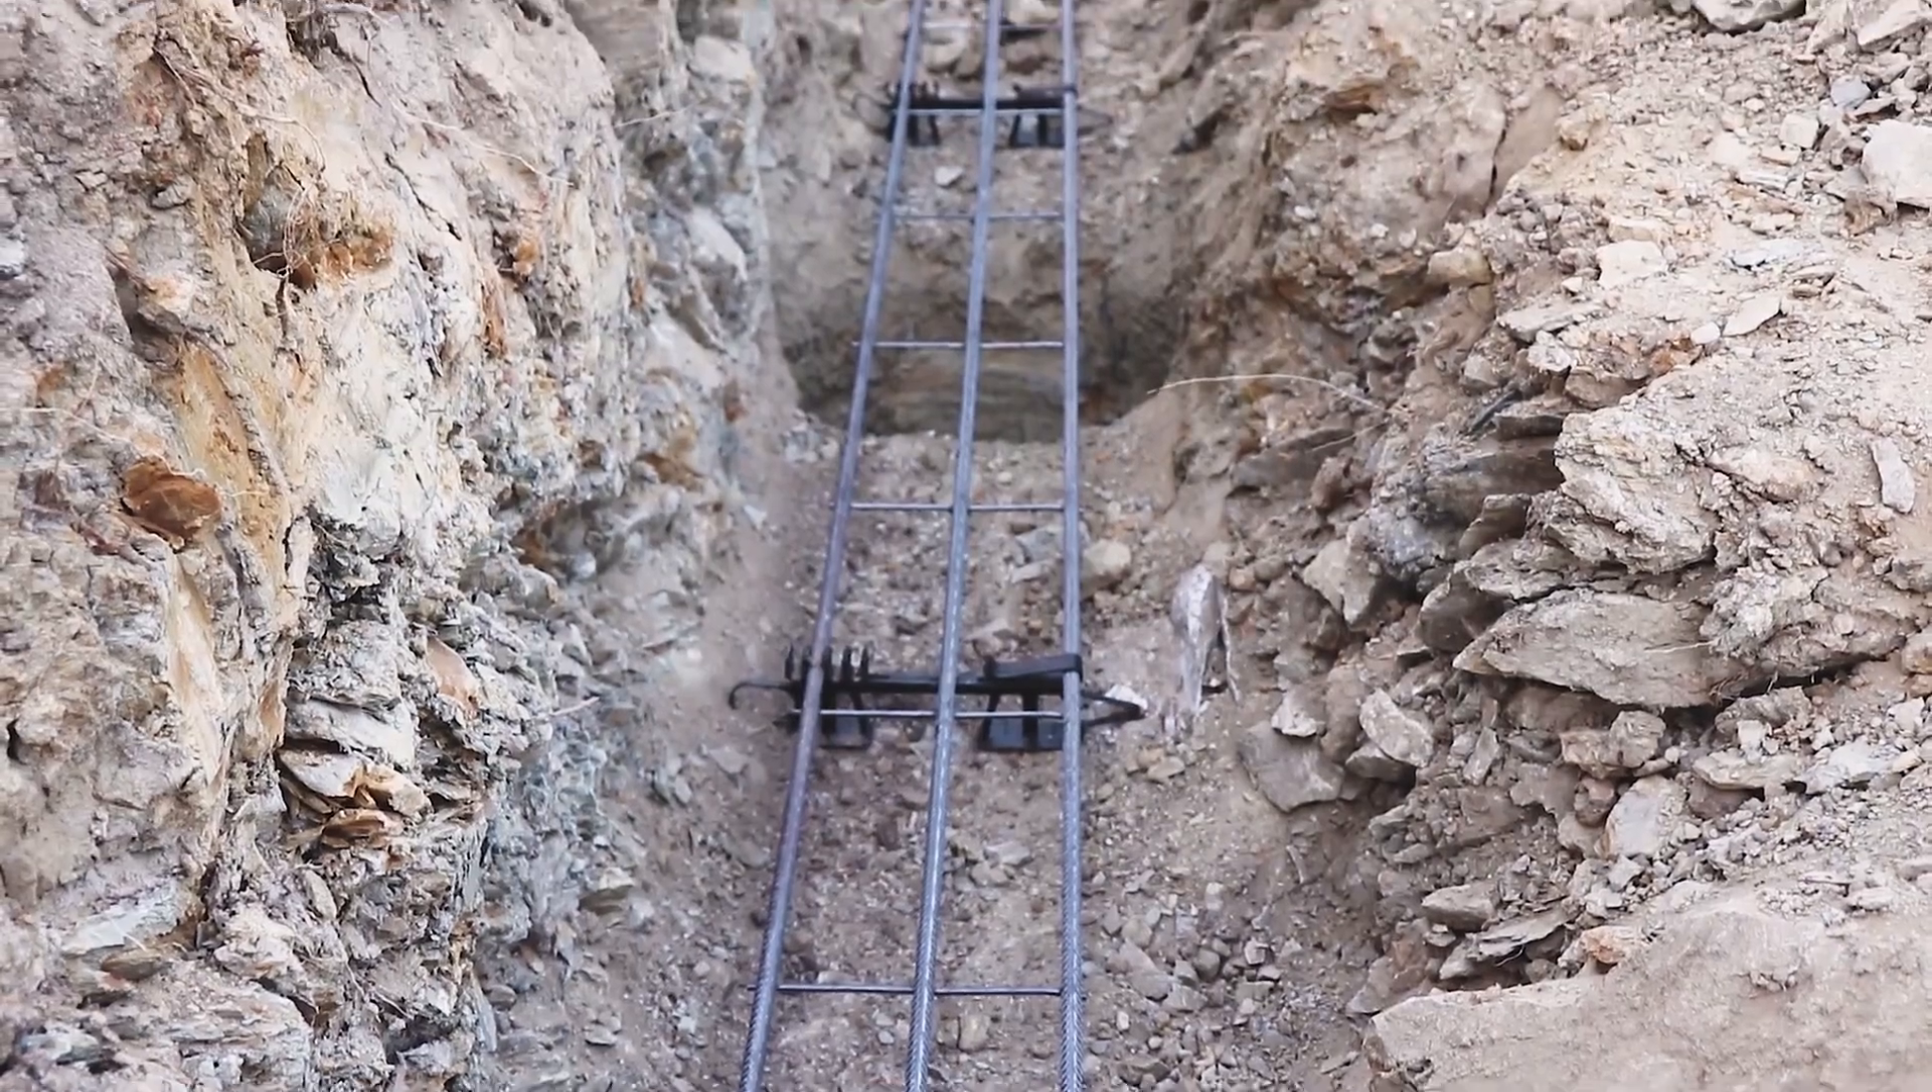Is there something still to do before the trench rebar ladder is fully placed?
No.